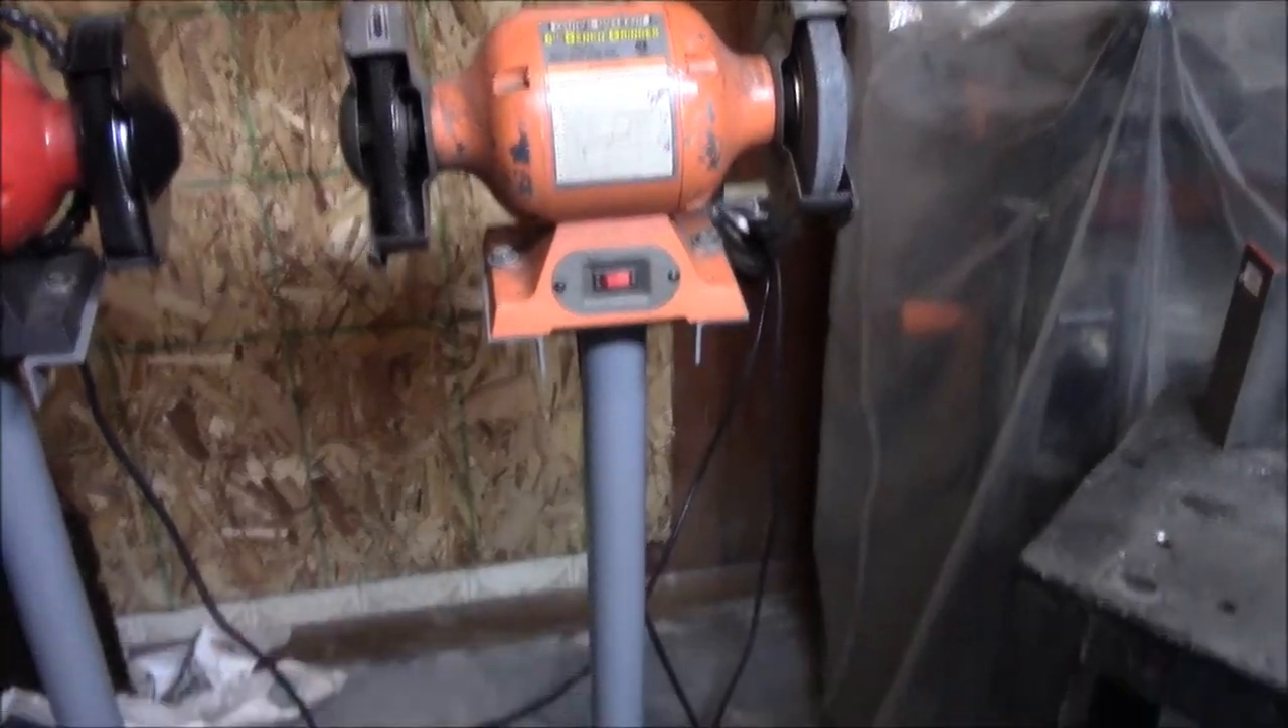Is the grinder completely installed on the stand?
Yes.